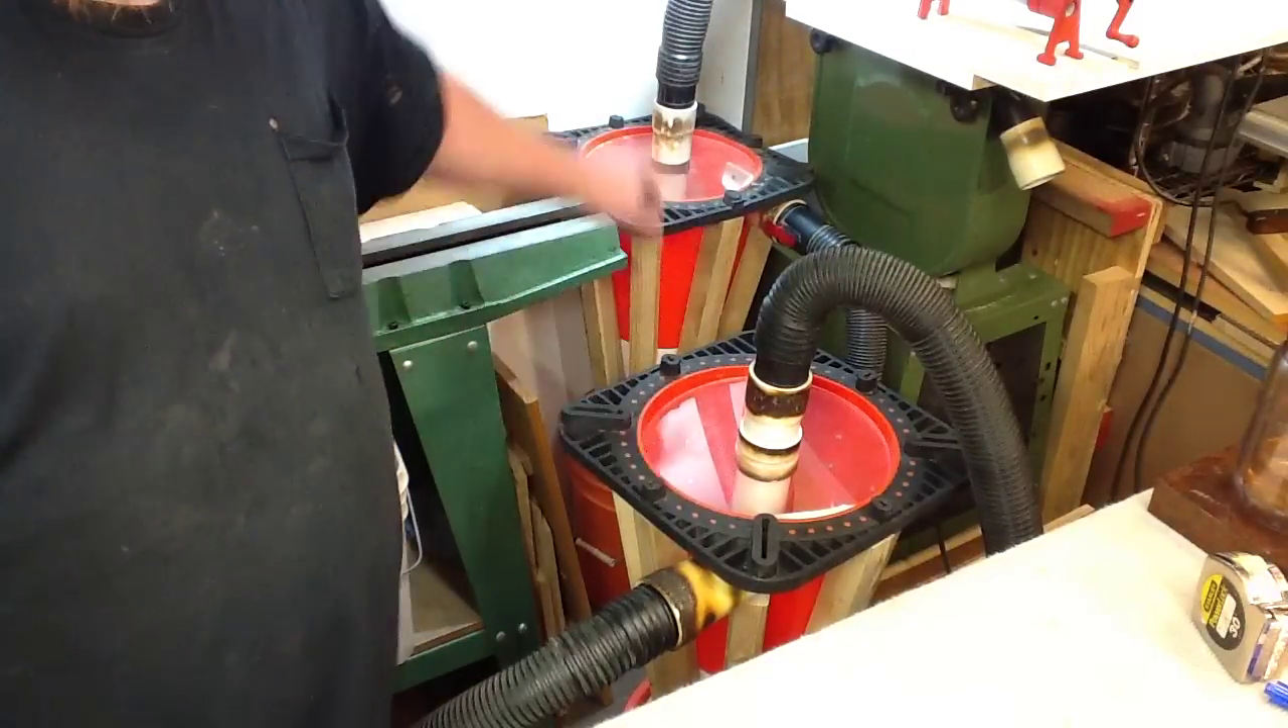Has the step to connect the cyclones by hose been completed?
Yes.